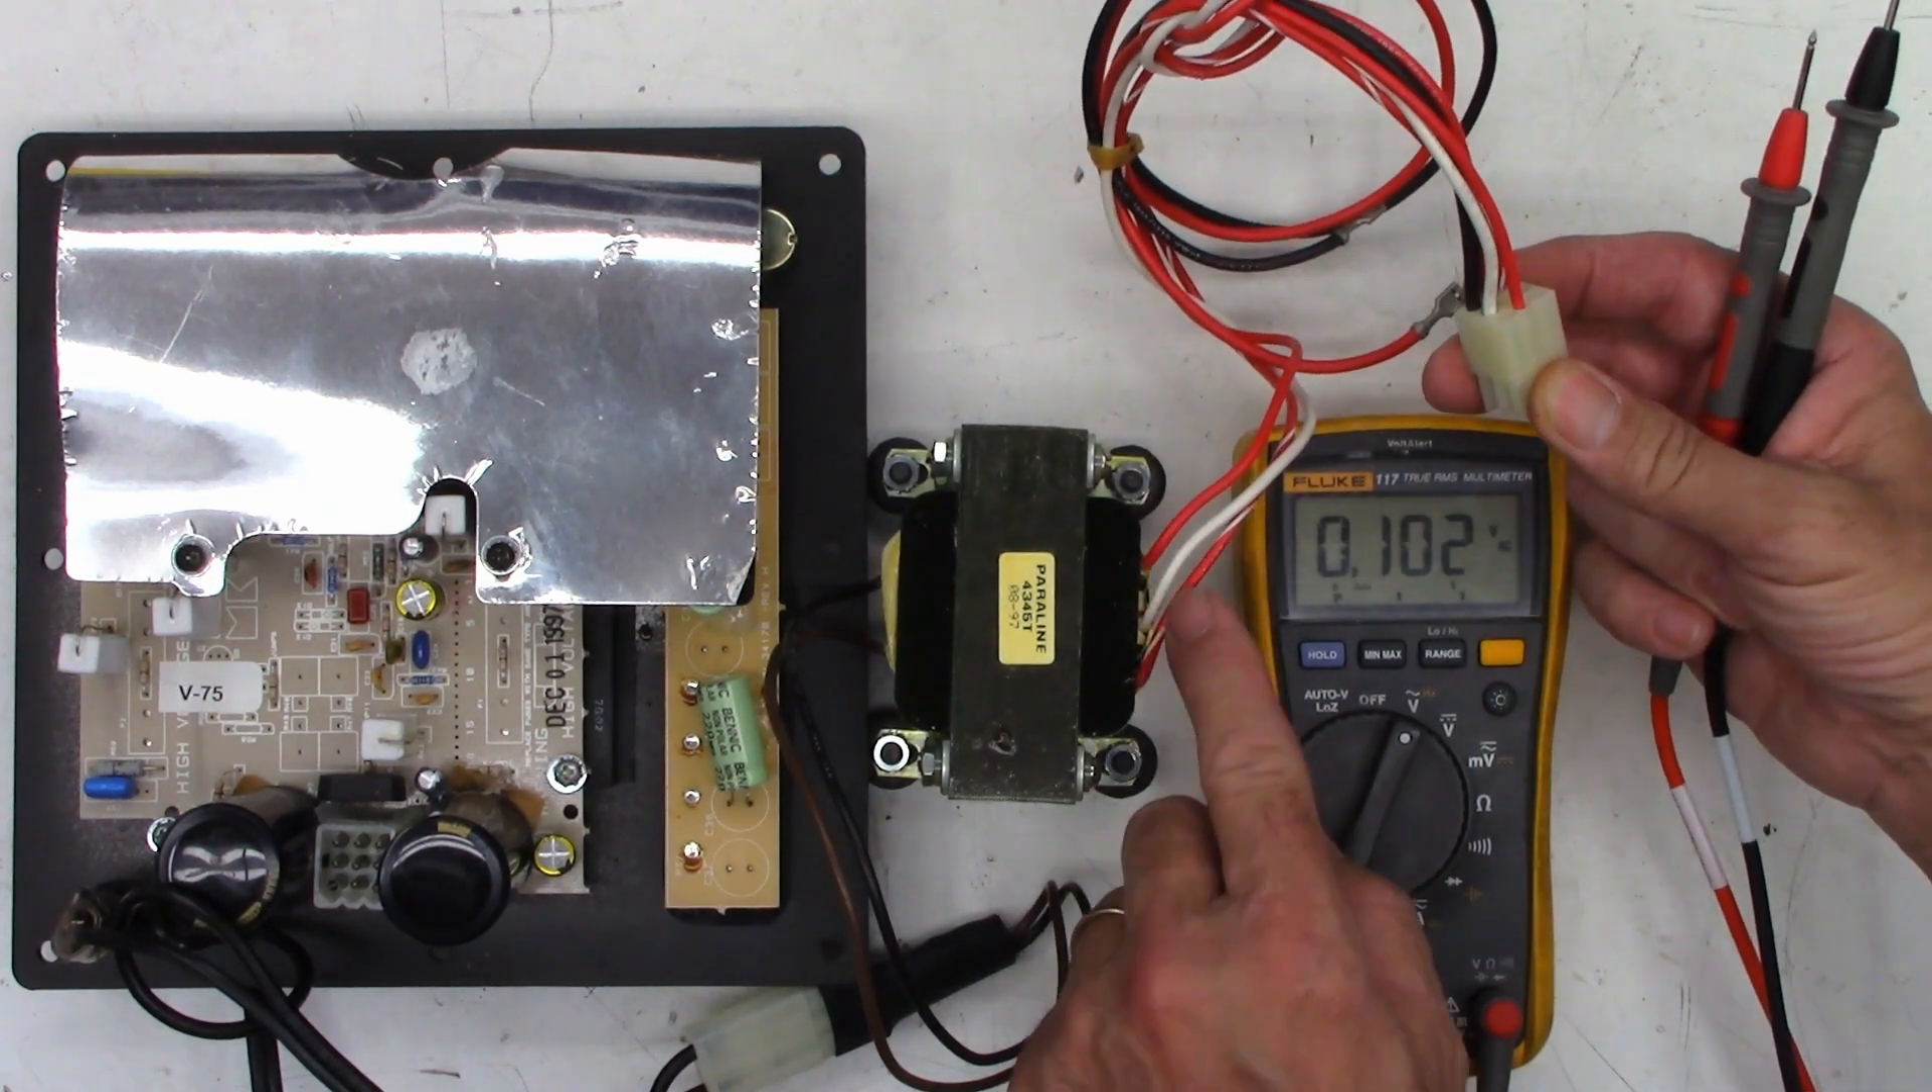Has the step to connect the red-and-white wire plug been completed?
No.